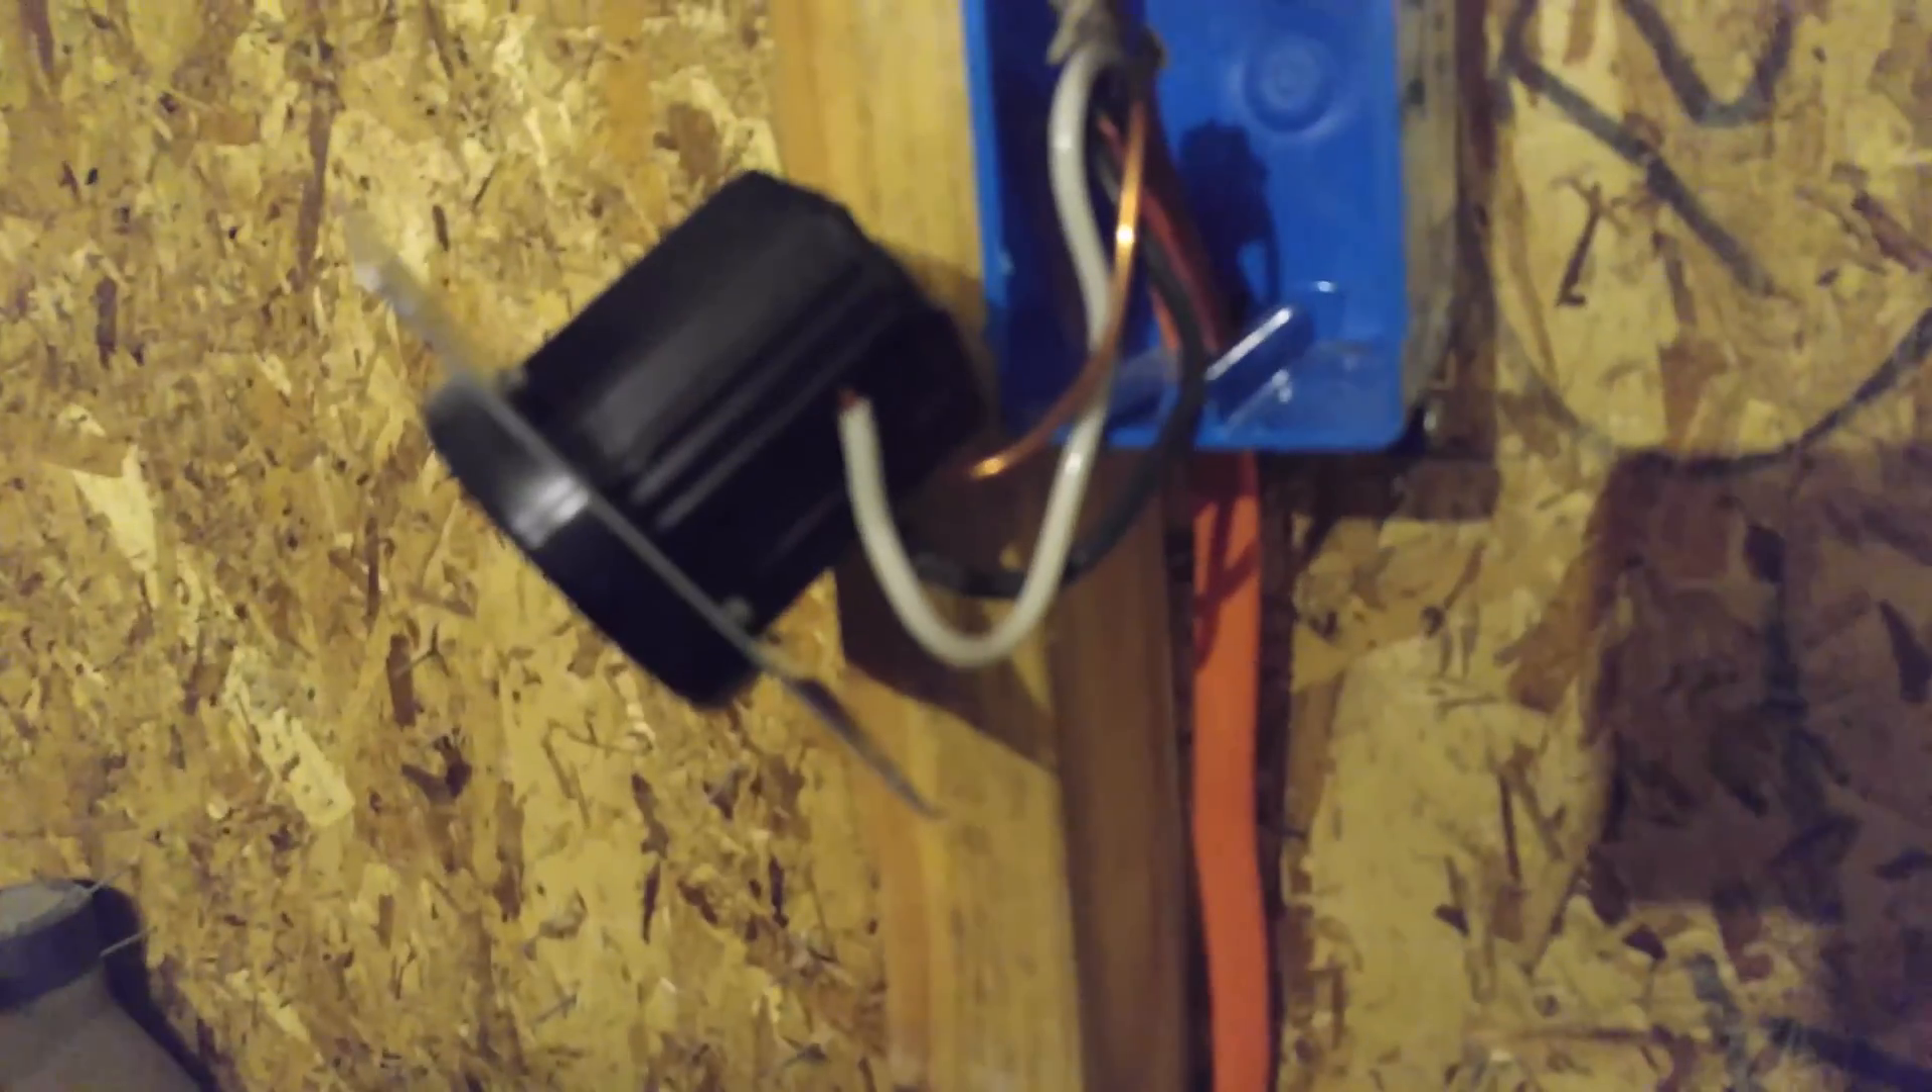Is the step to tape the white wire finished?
No.